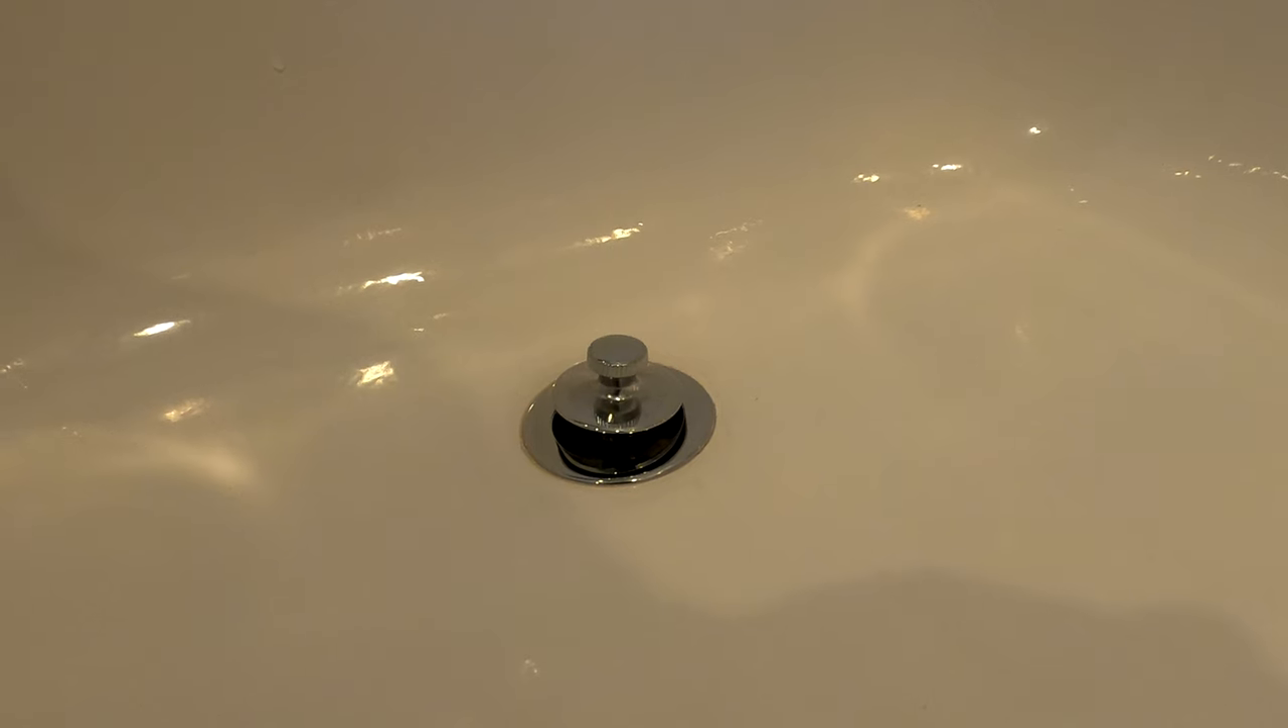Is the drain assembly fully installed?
Yes.